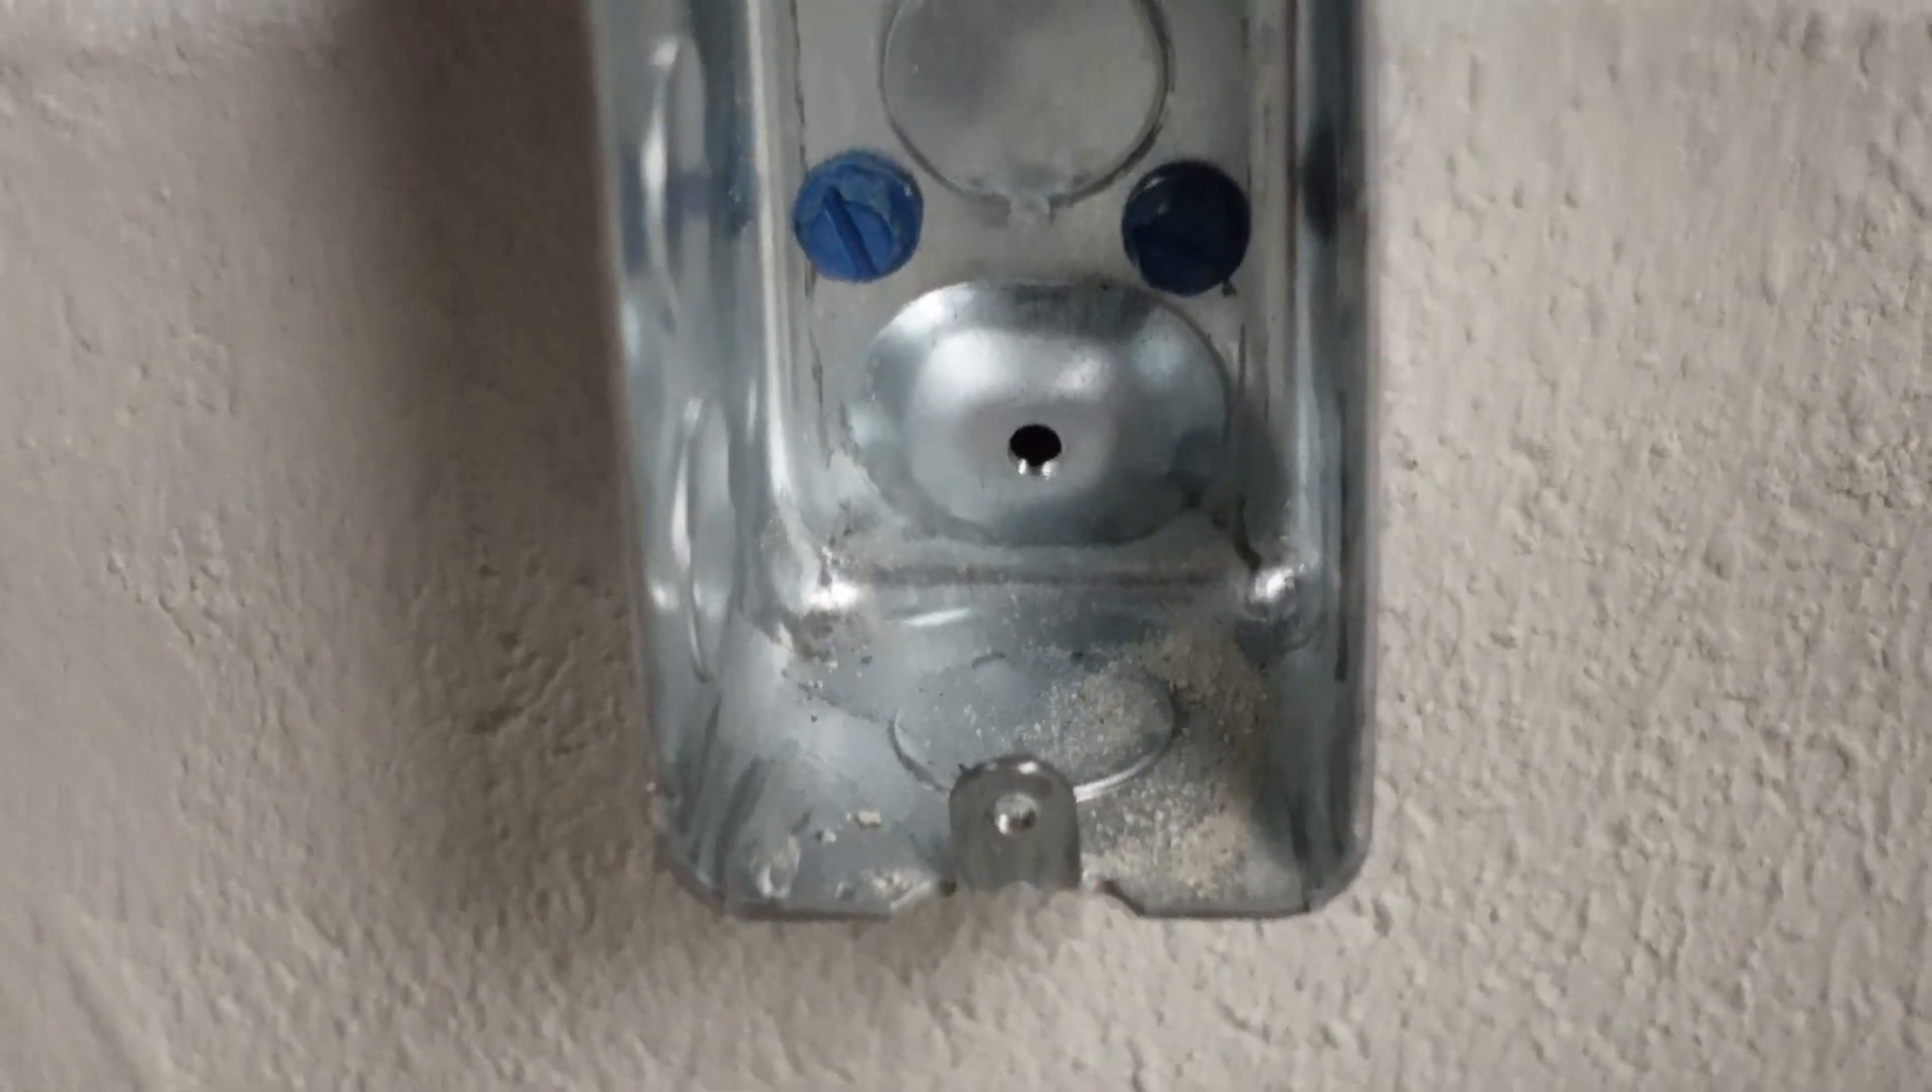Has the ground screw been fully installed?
No.